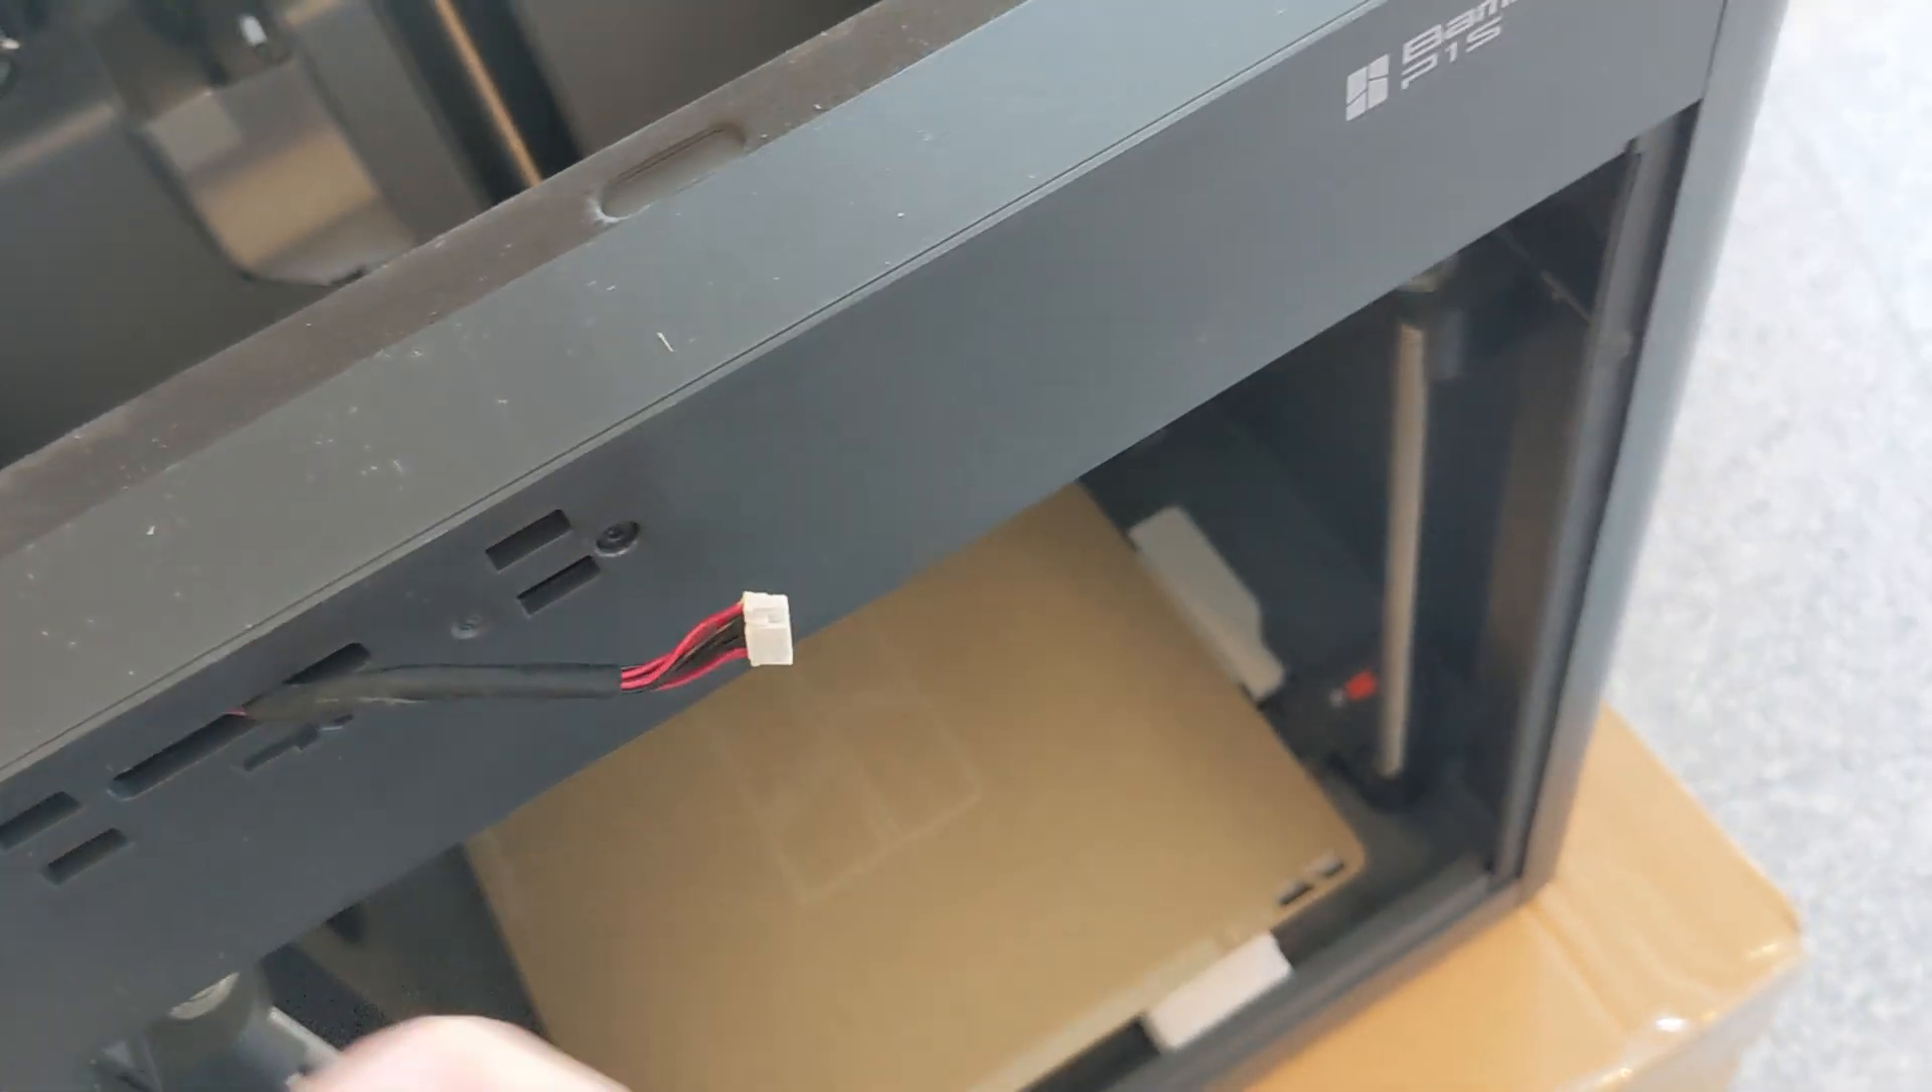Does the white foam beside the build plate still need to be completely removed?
Yes.